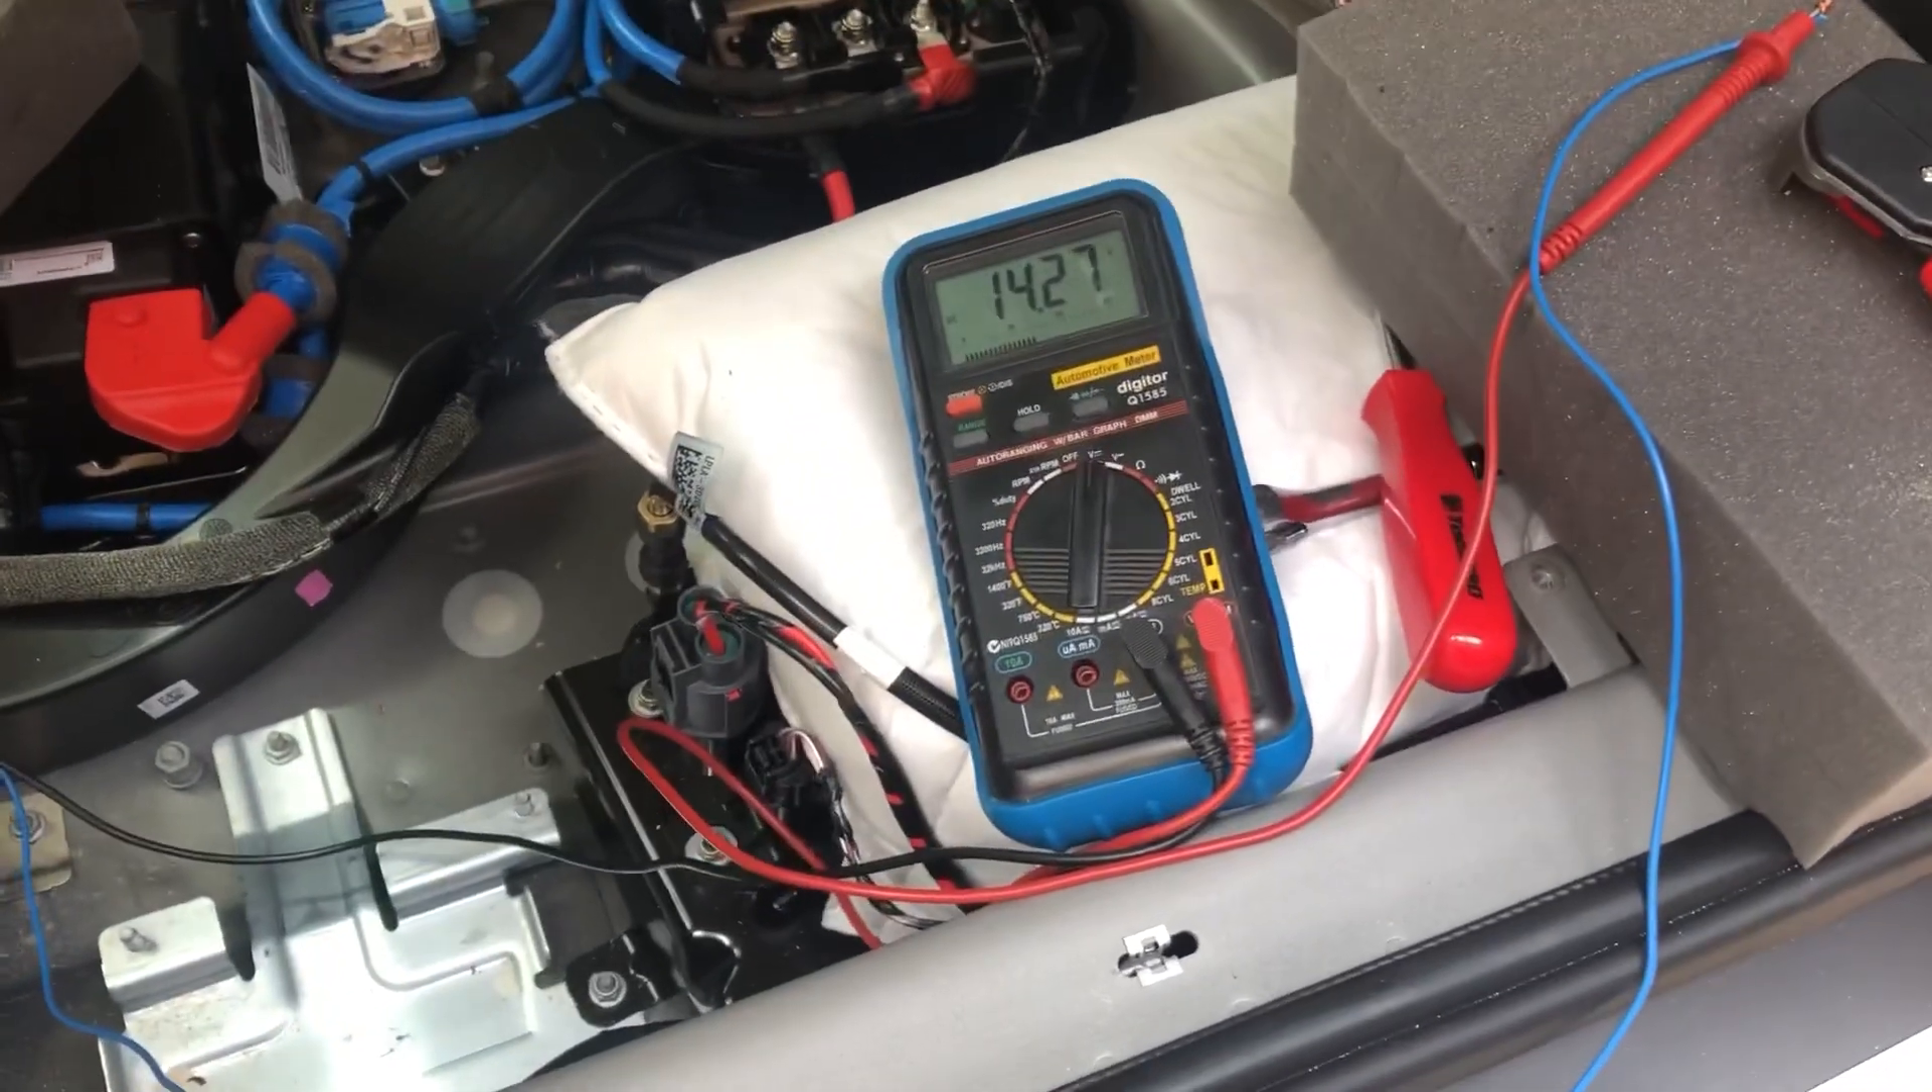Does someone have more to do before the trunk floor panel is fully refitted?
Yes.